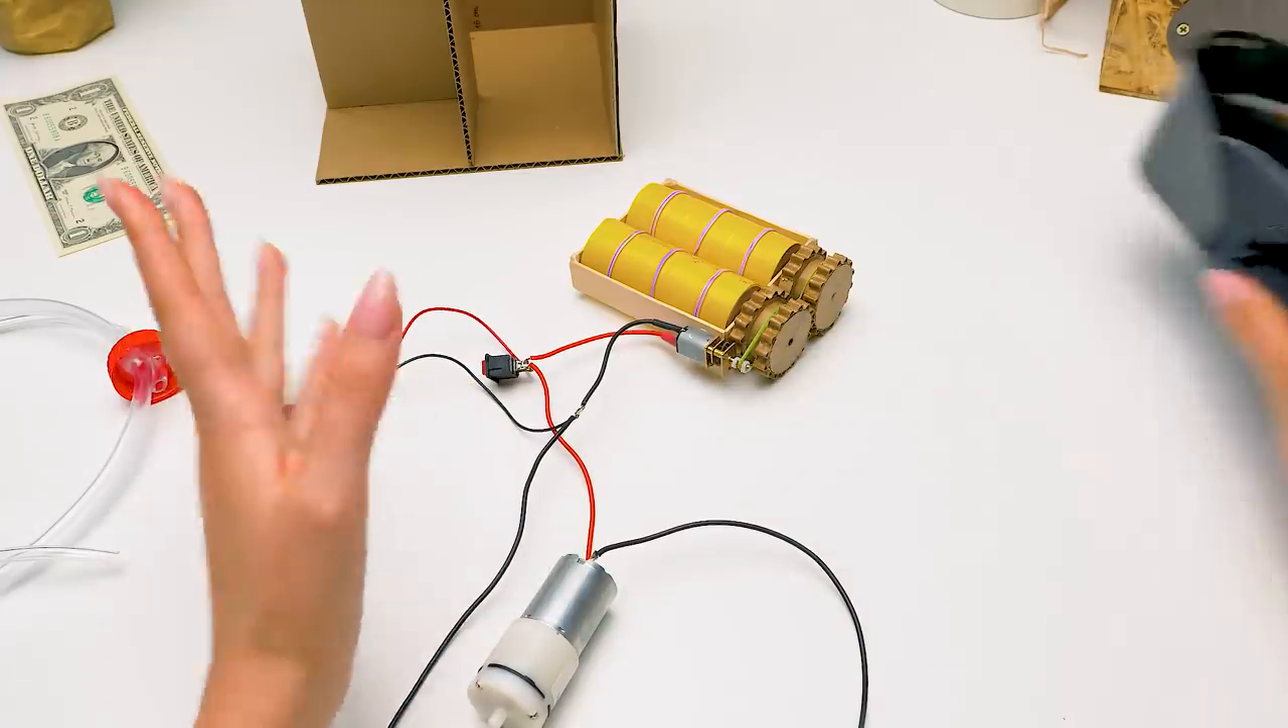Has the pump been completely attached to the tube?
No.